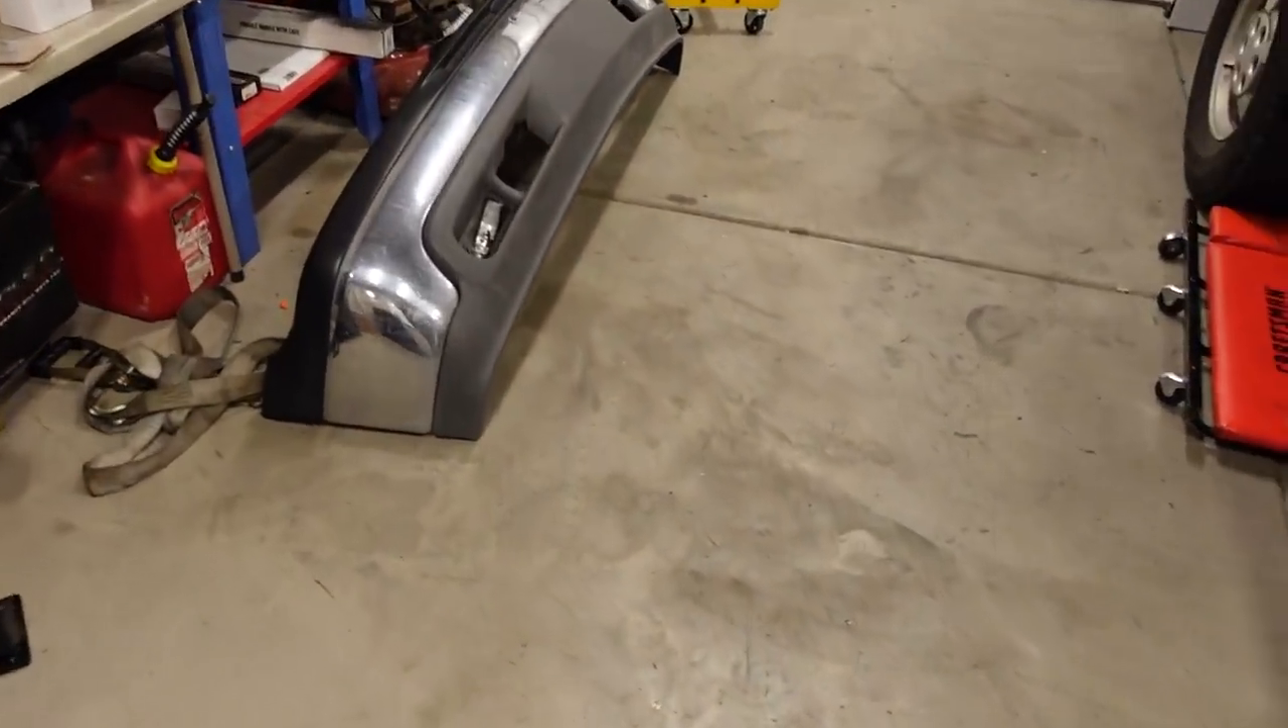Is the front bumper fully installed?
No.